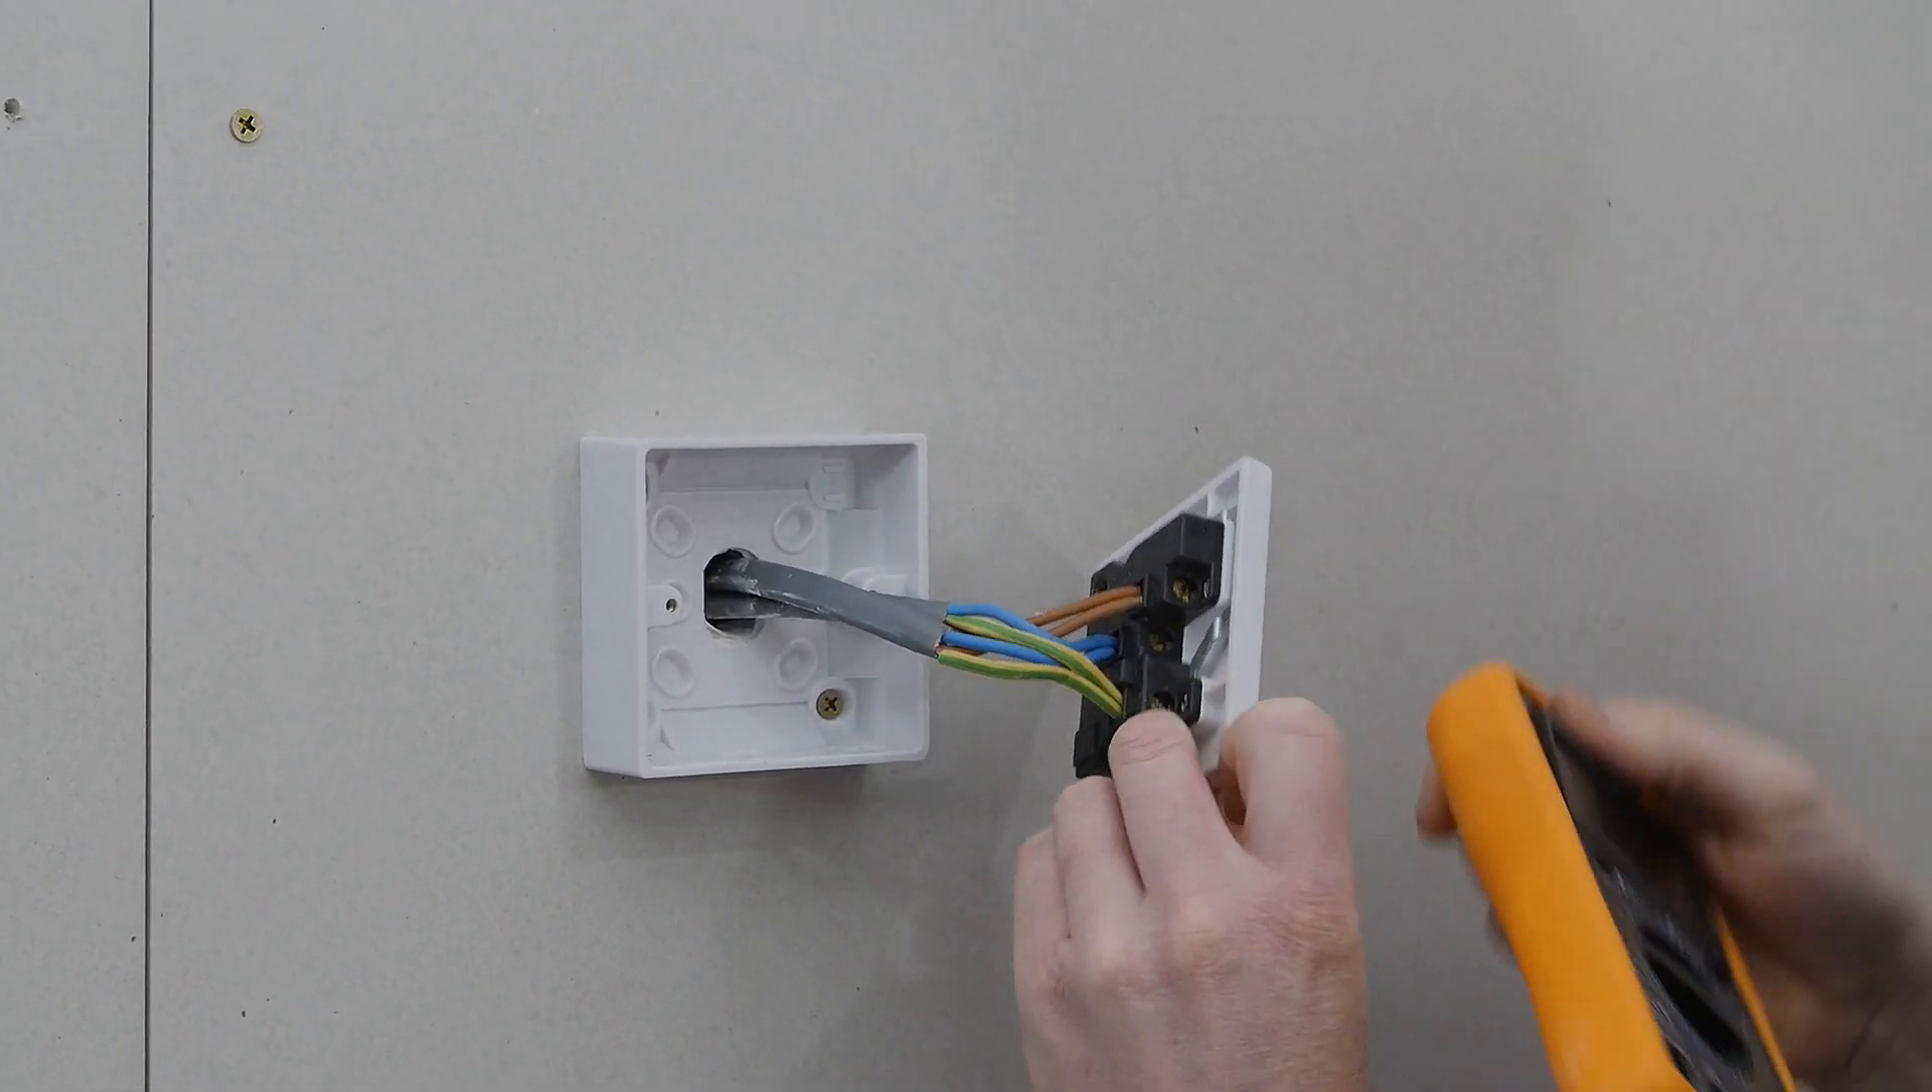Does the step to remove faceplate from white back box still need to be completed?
No.